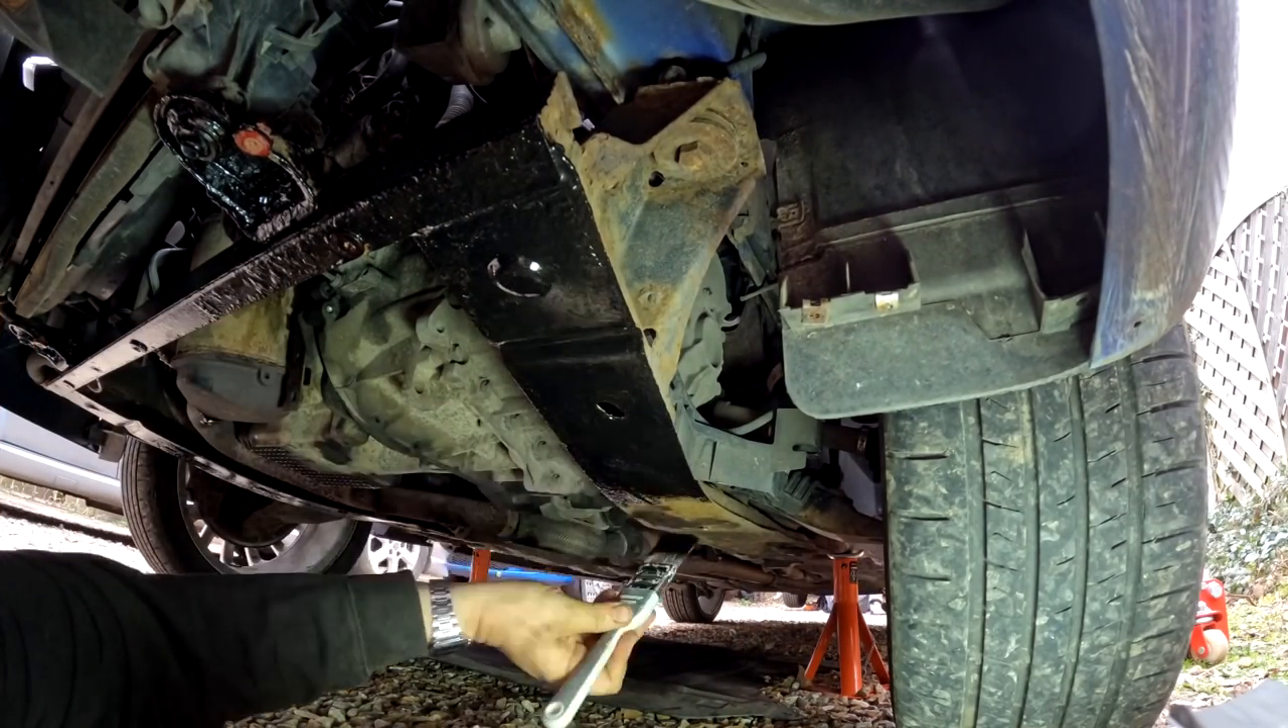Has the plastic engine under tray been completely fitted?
No.